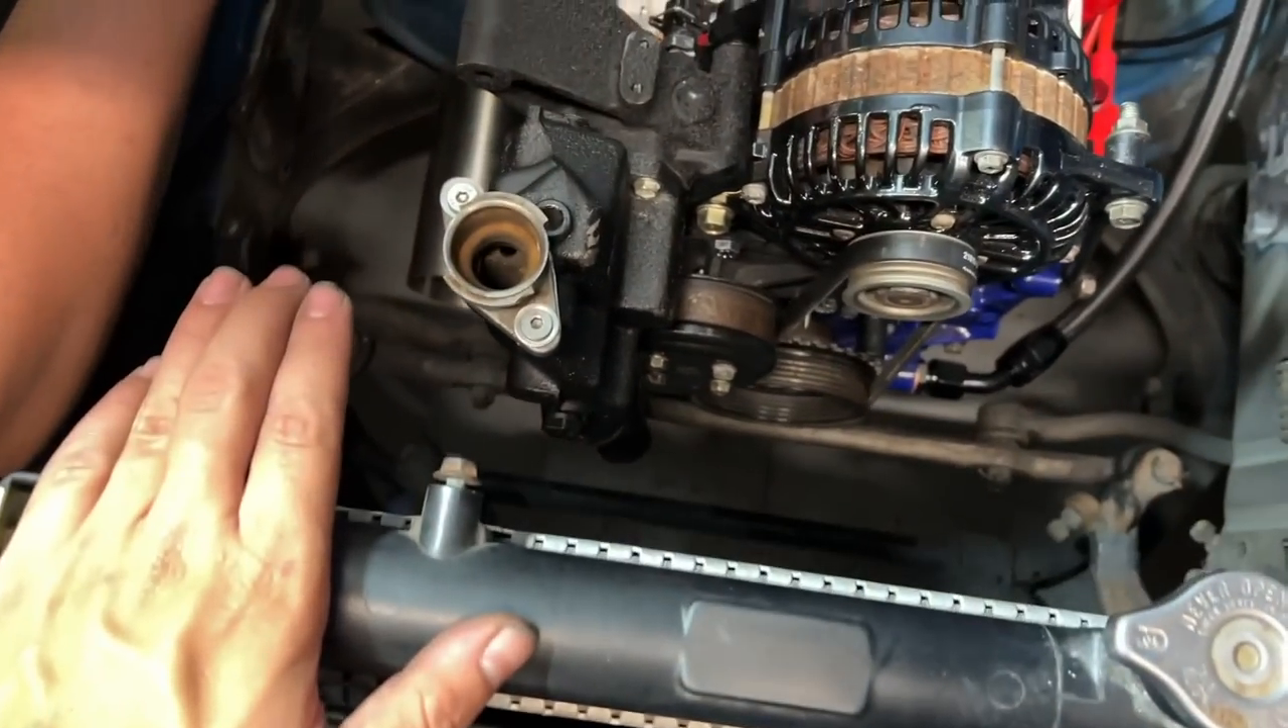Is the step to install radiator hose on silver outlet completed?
No.